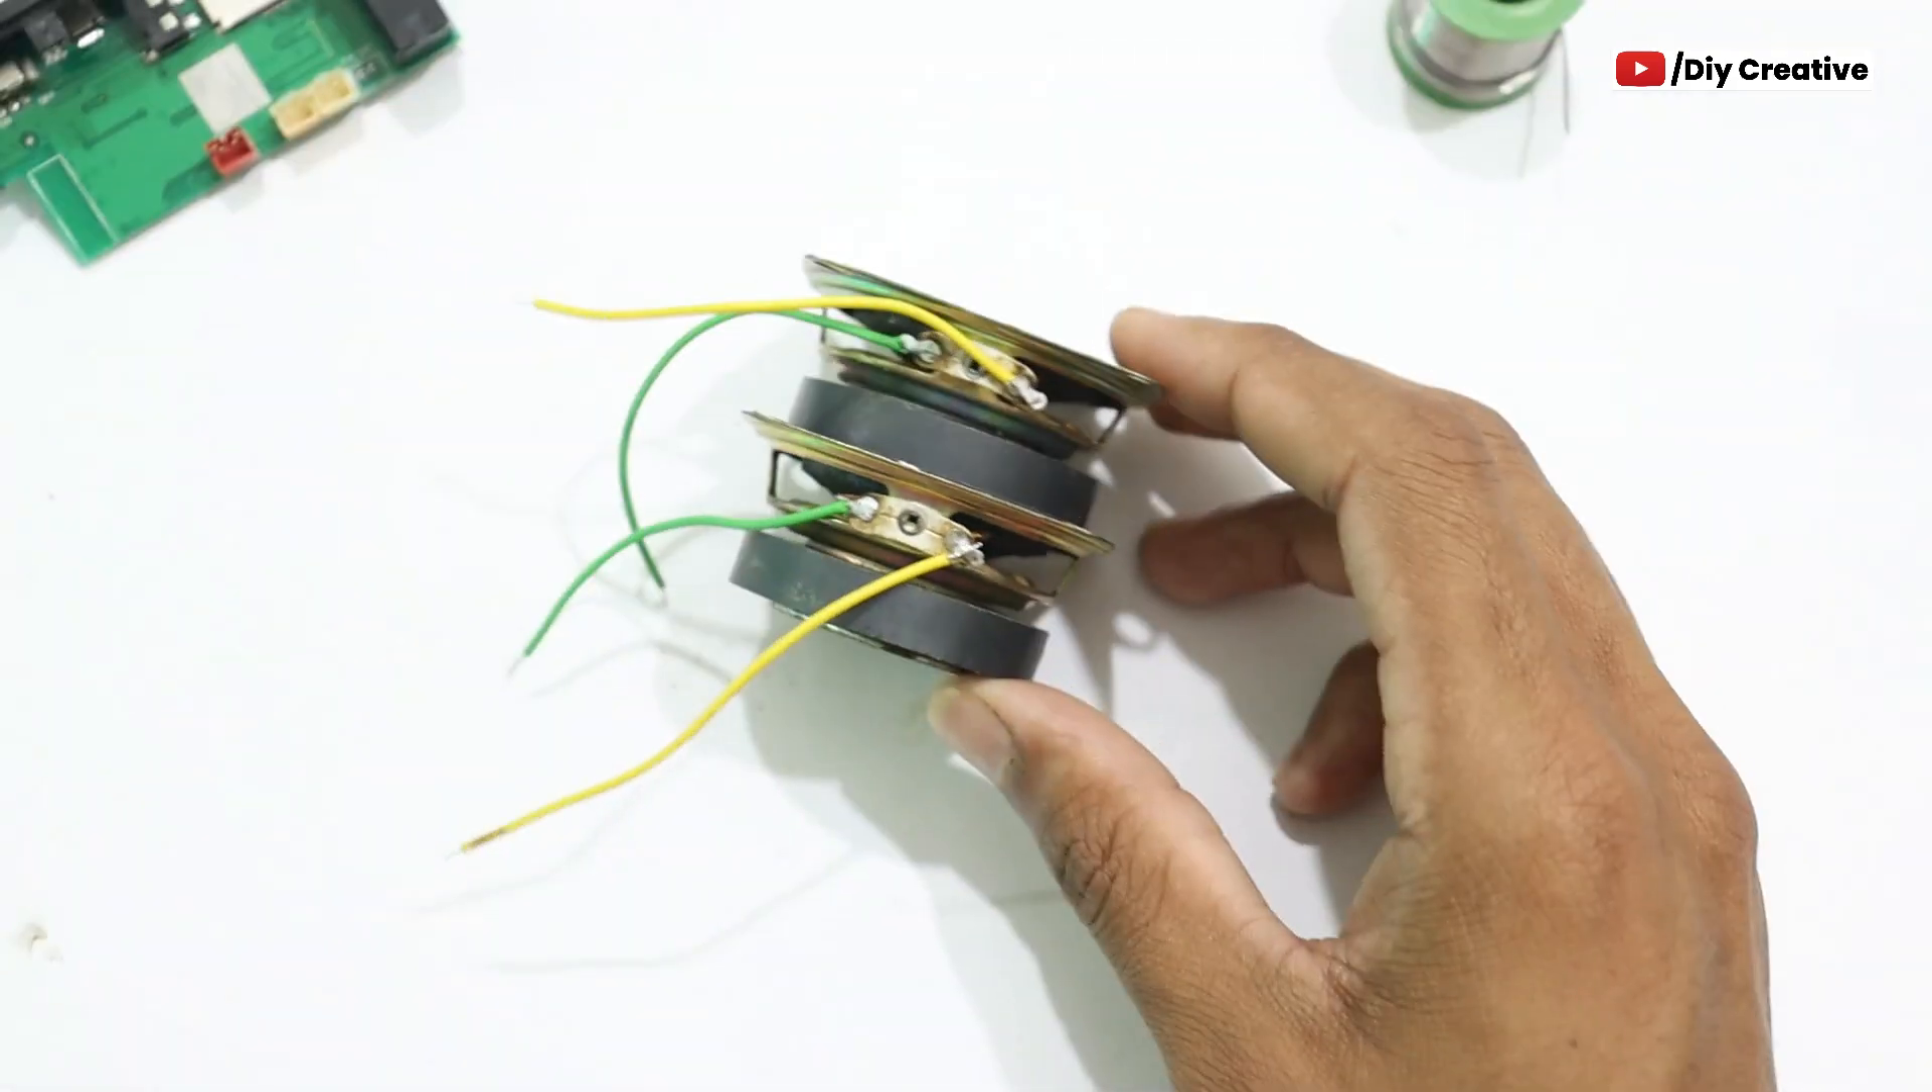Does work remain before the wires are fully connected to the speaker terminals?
No.